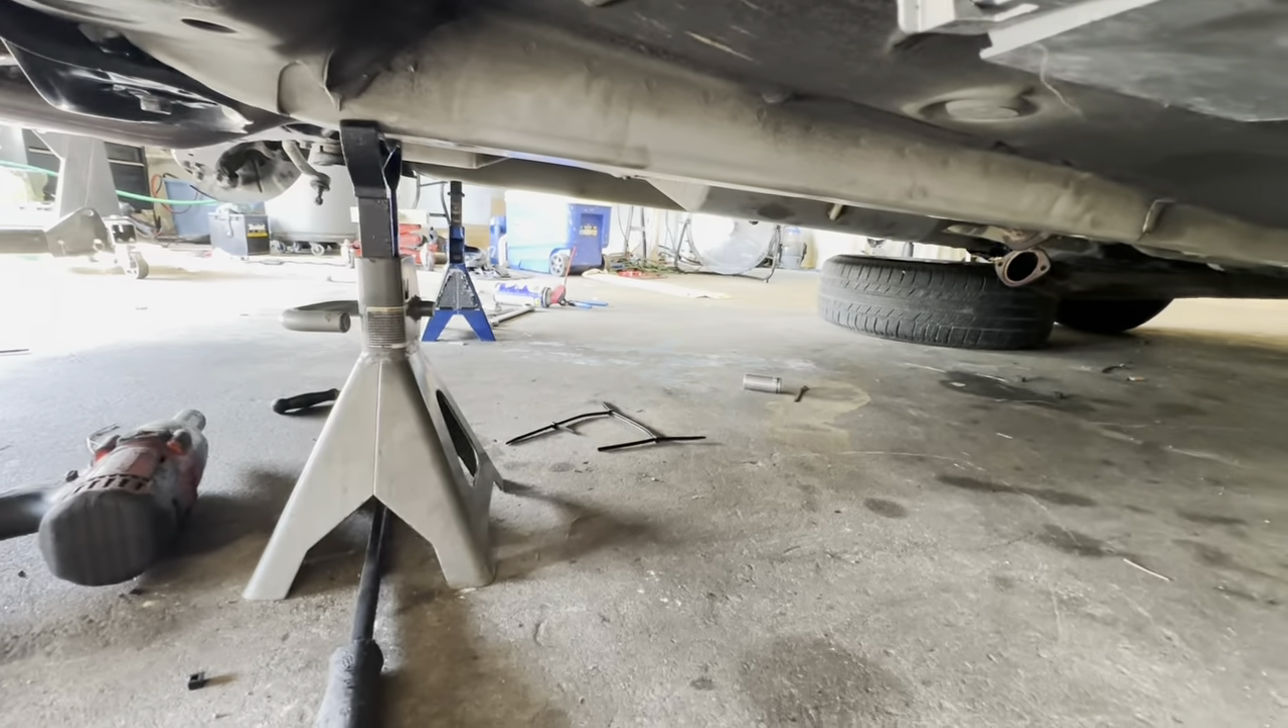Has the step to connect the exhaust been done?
No.